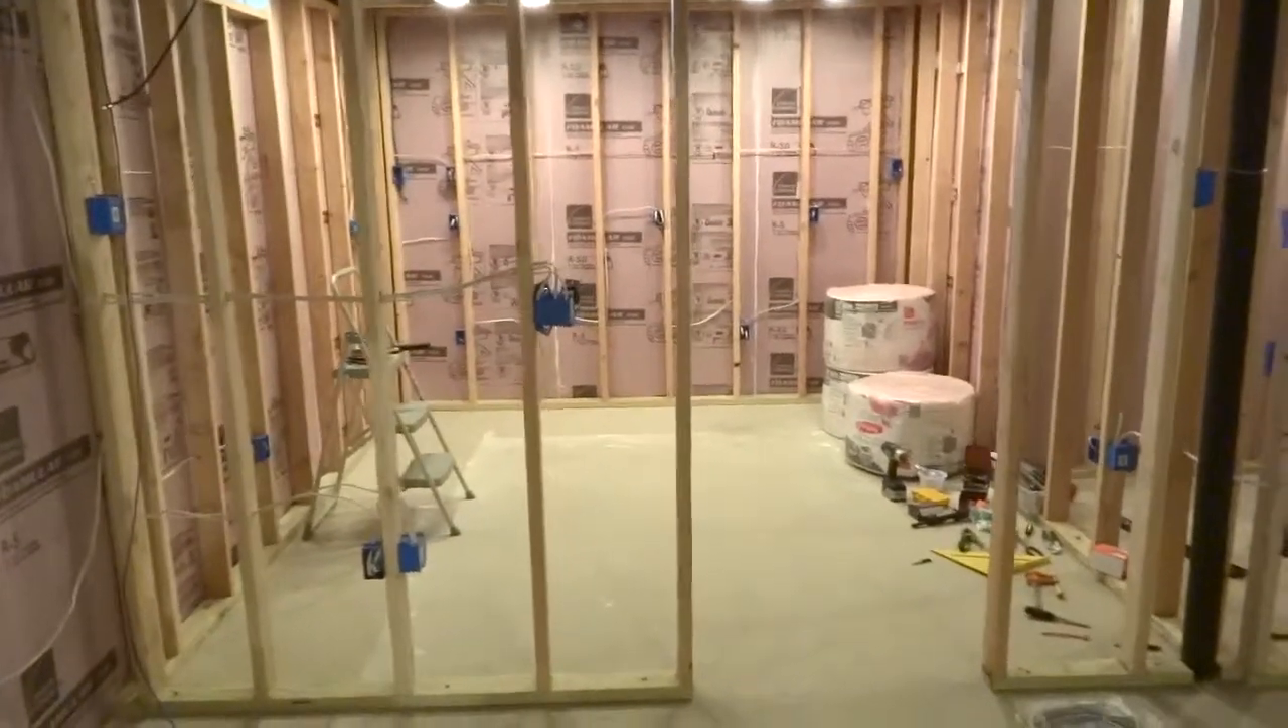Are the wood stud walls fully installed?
Yes.